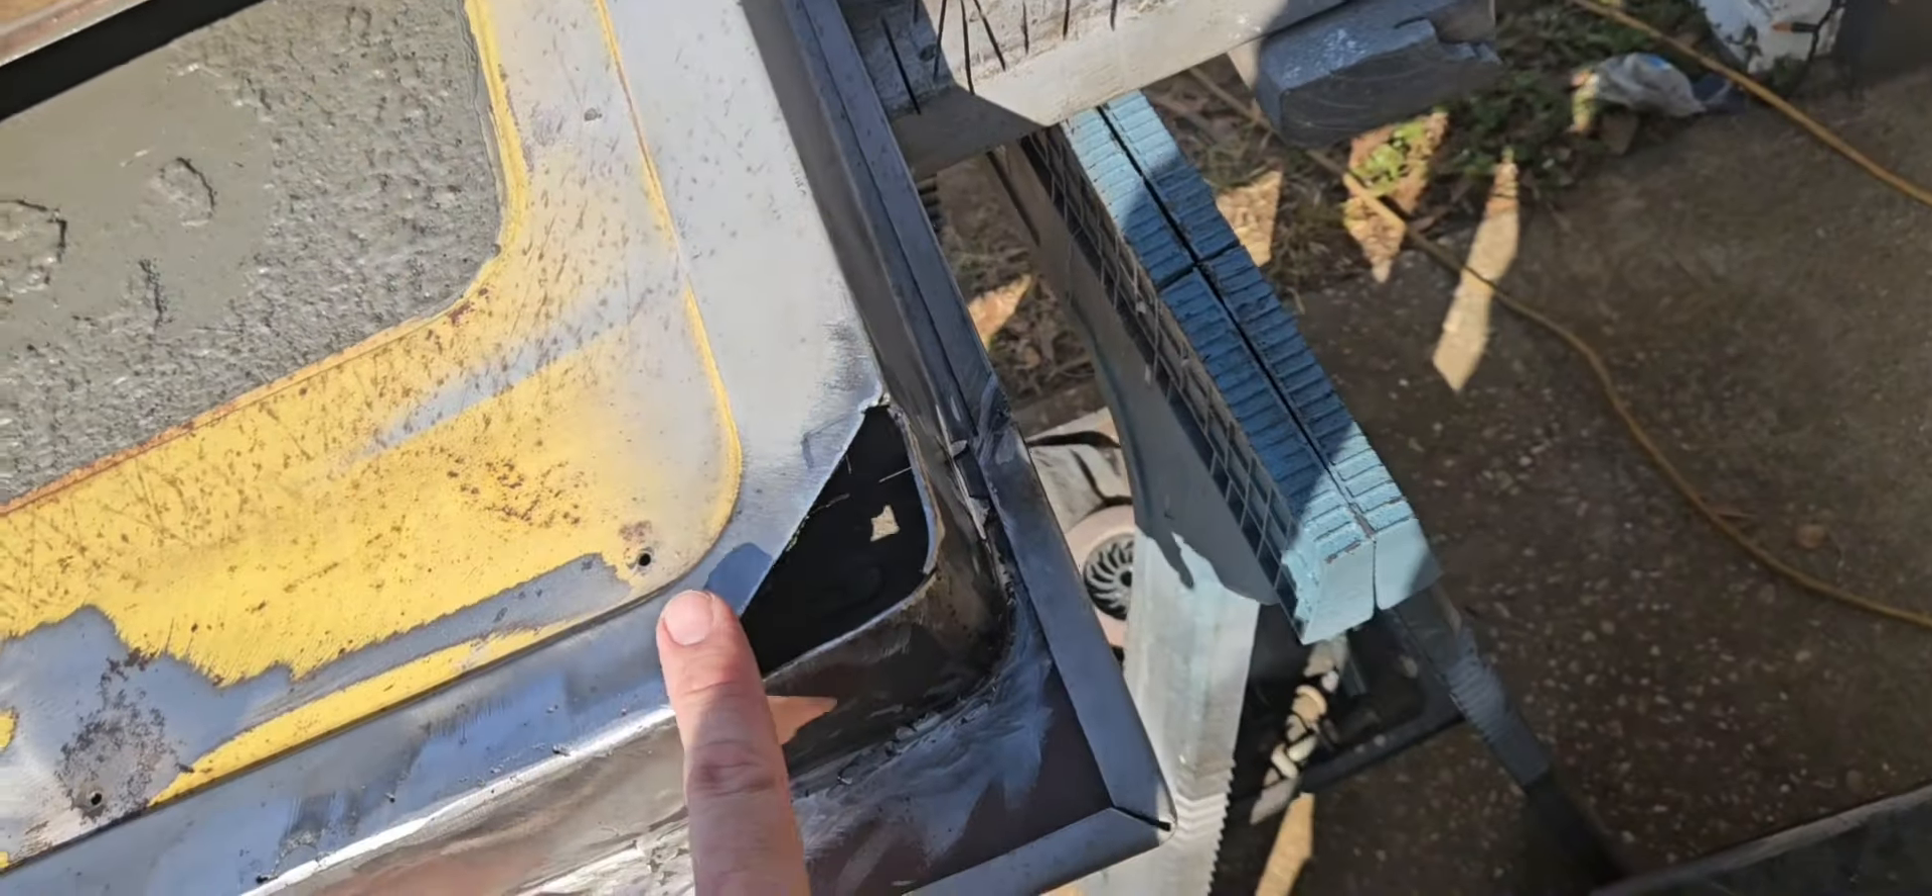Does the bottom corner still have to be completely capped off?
Yes.